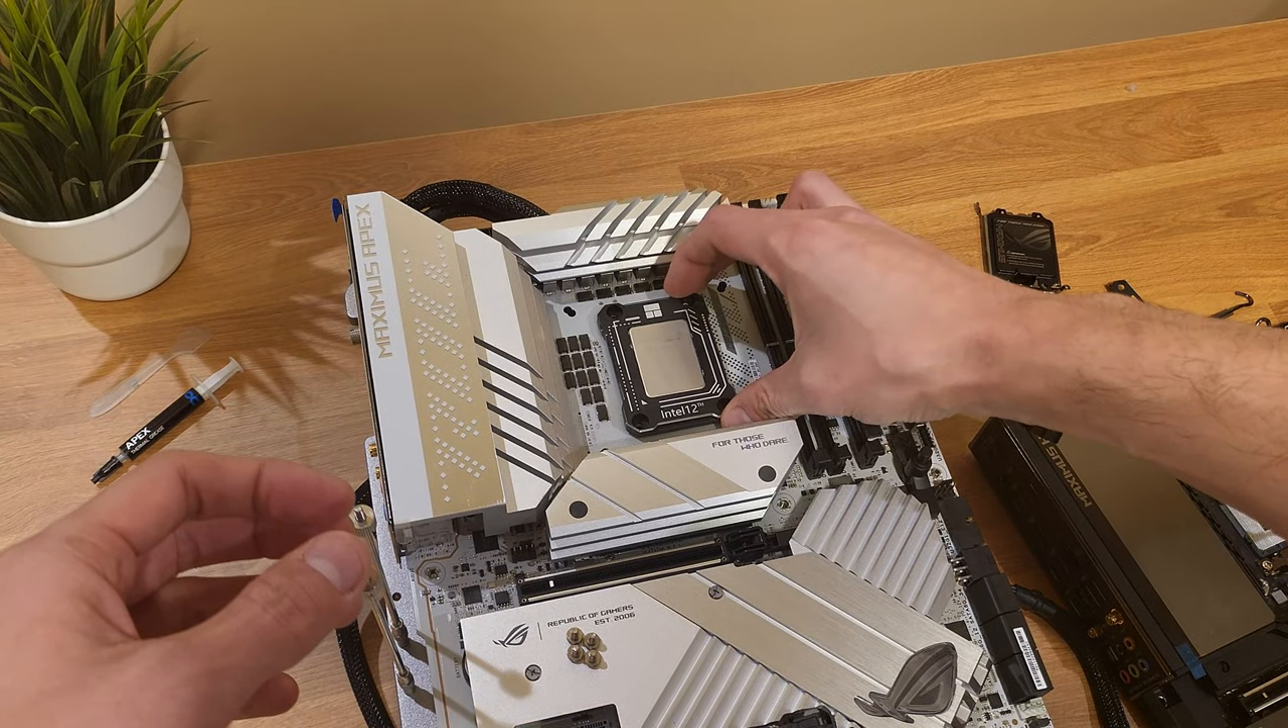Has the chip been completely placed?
Yes.